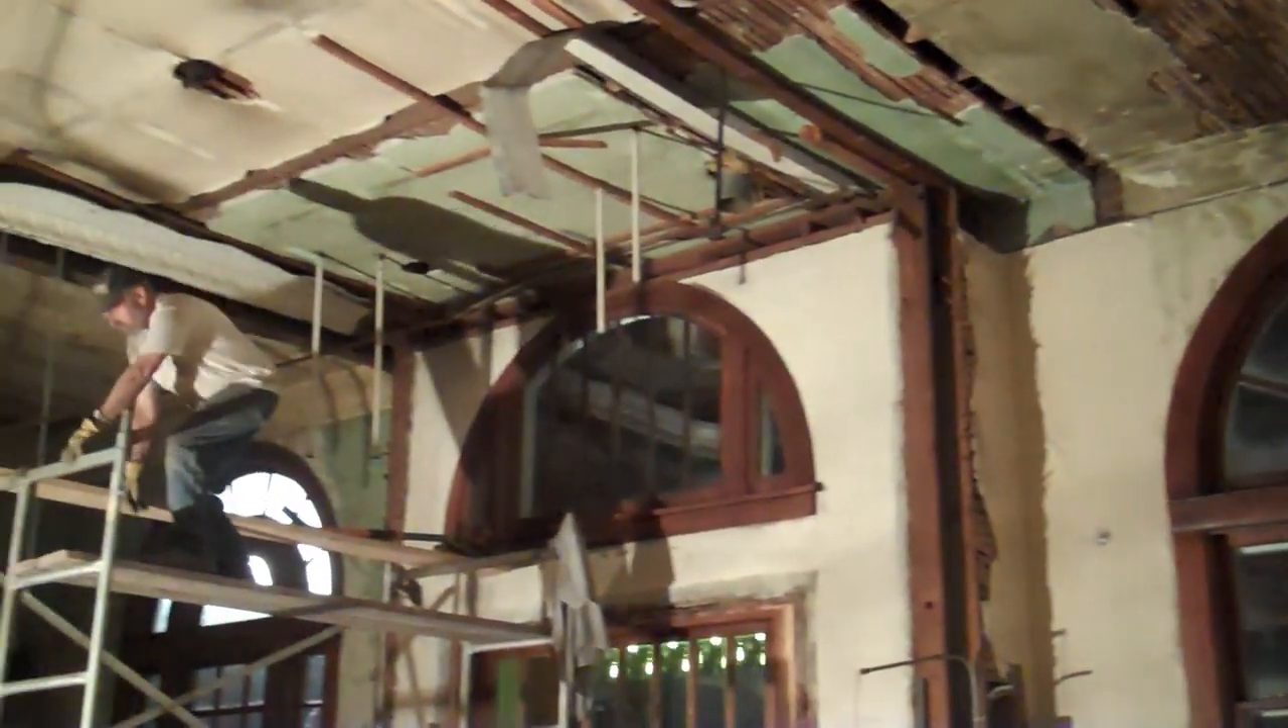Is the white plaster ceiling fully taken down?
No.